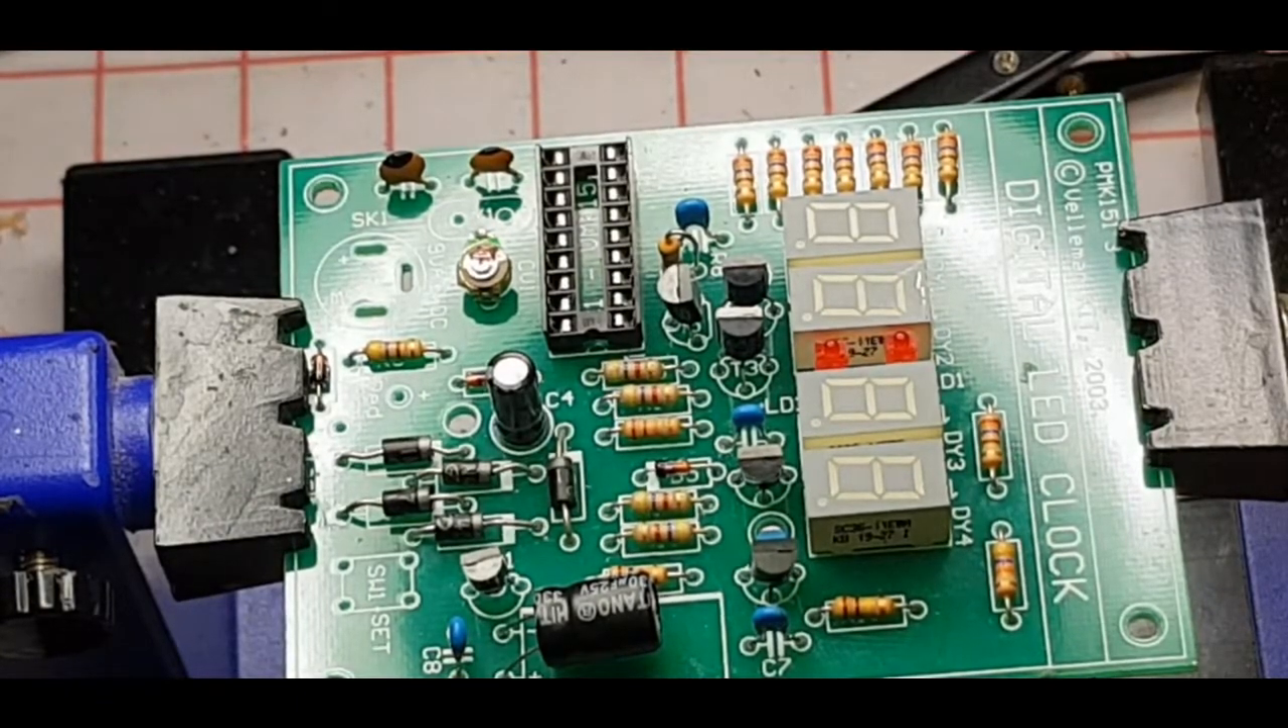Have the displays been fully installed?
Yes.